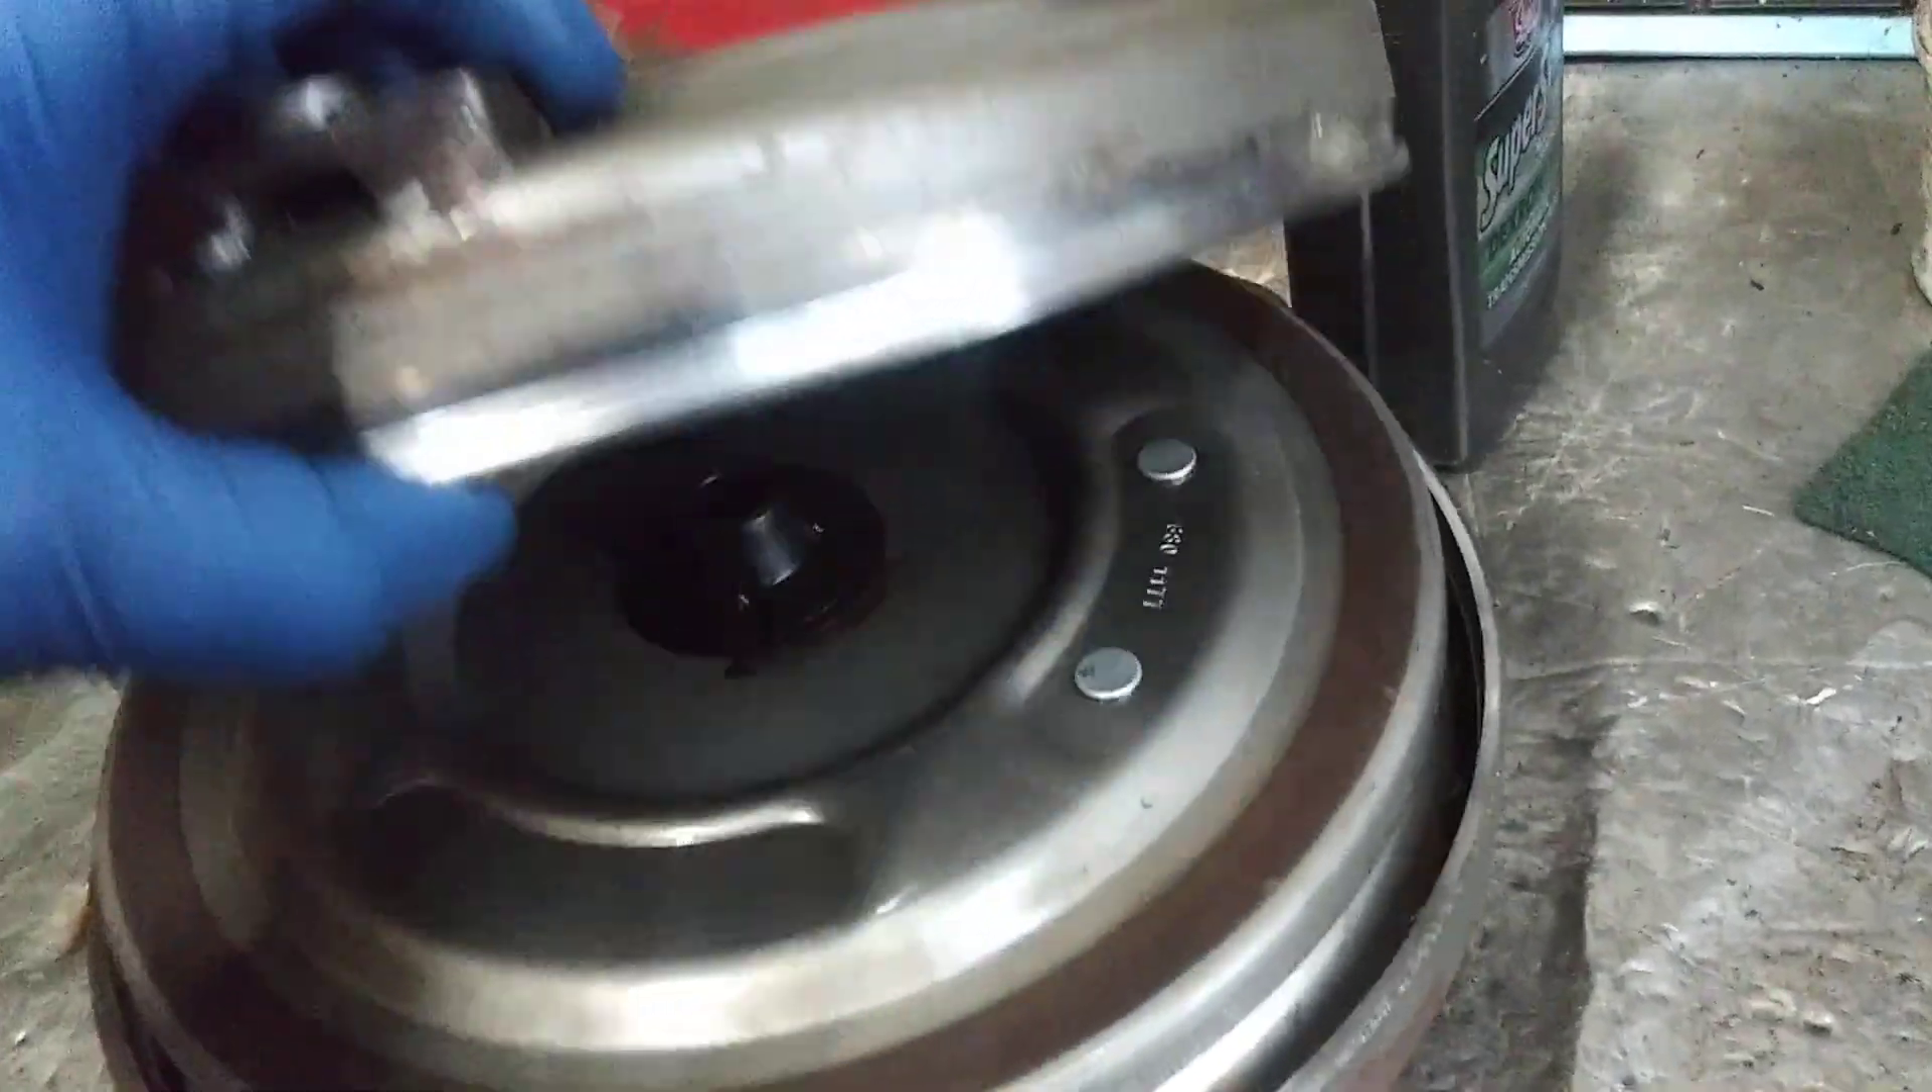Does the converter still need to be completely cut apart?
No.